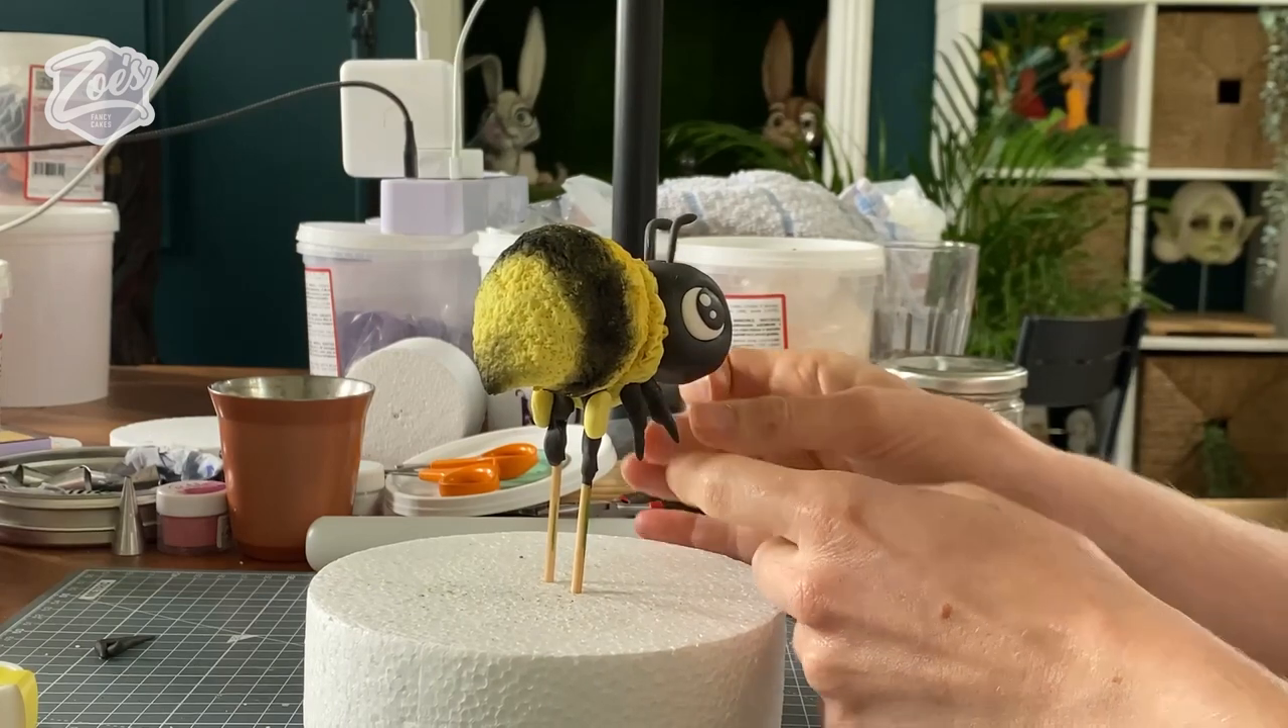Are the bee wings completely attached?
No.